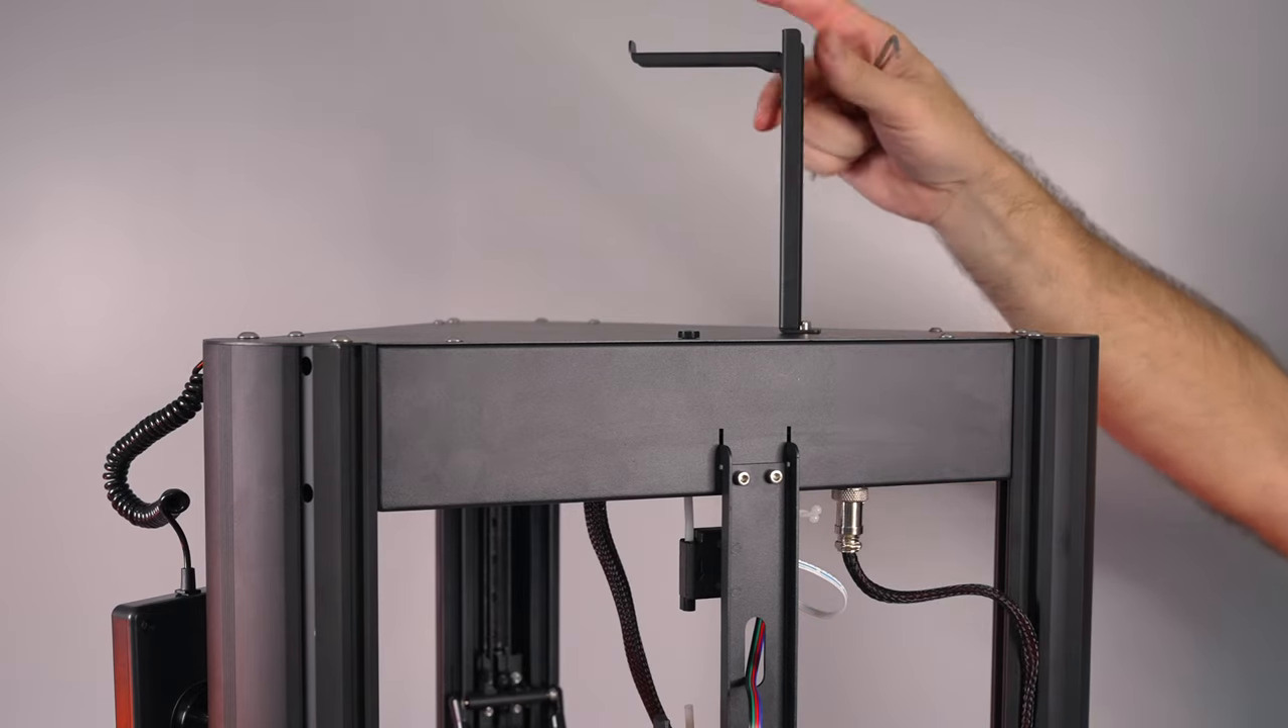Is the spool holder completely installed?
Yes.